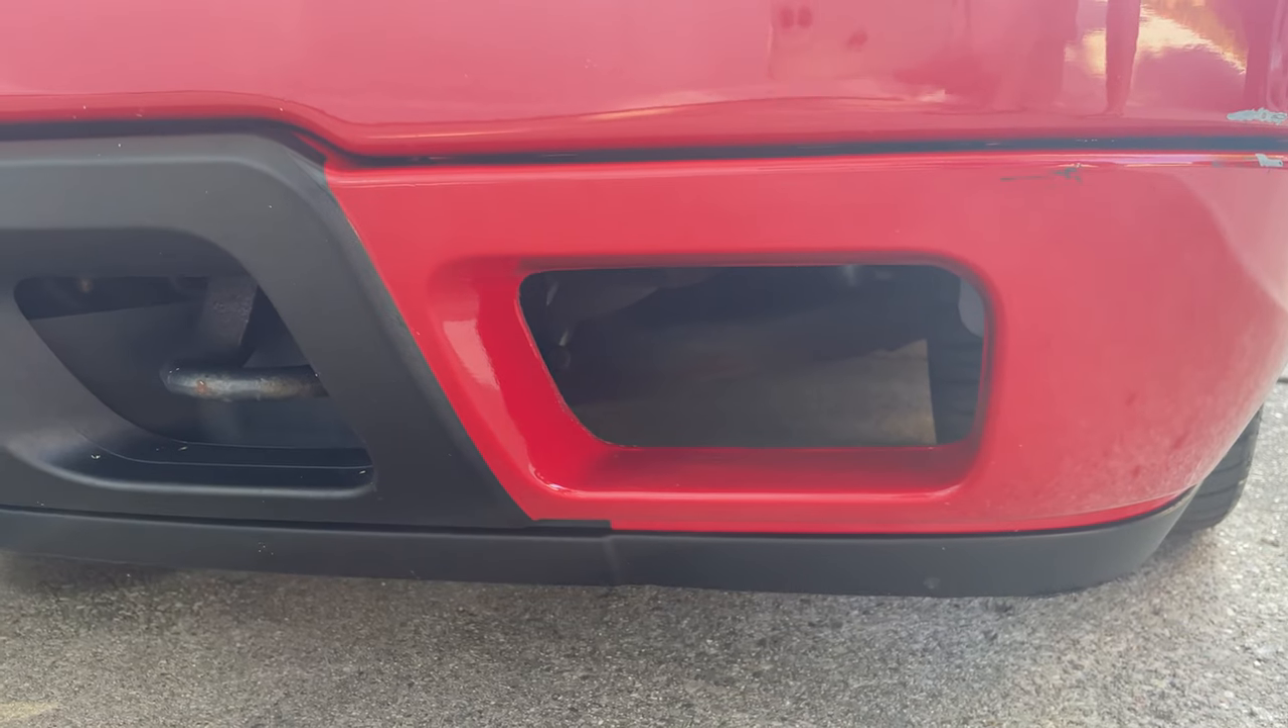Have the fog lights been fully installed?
No.